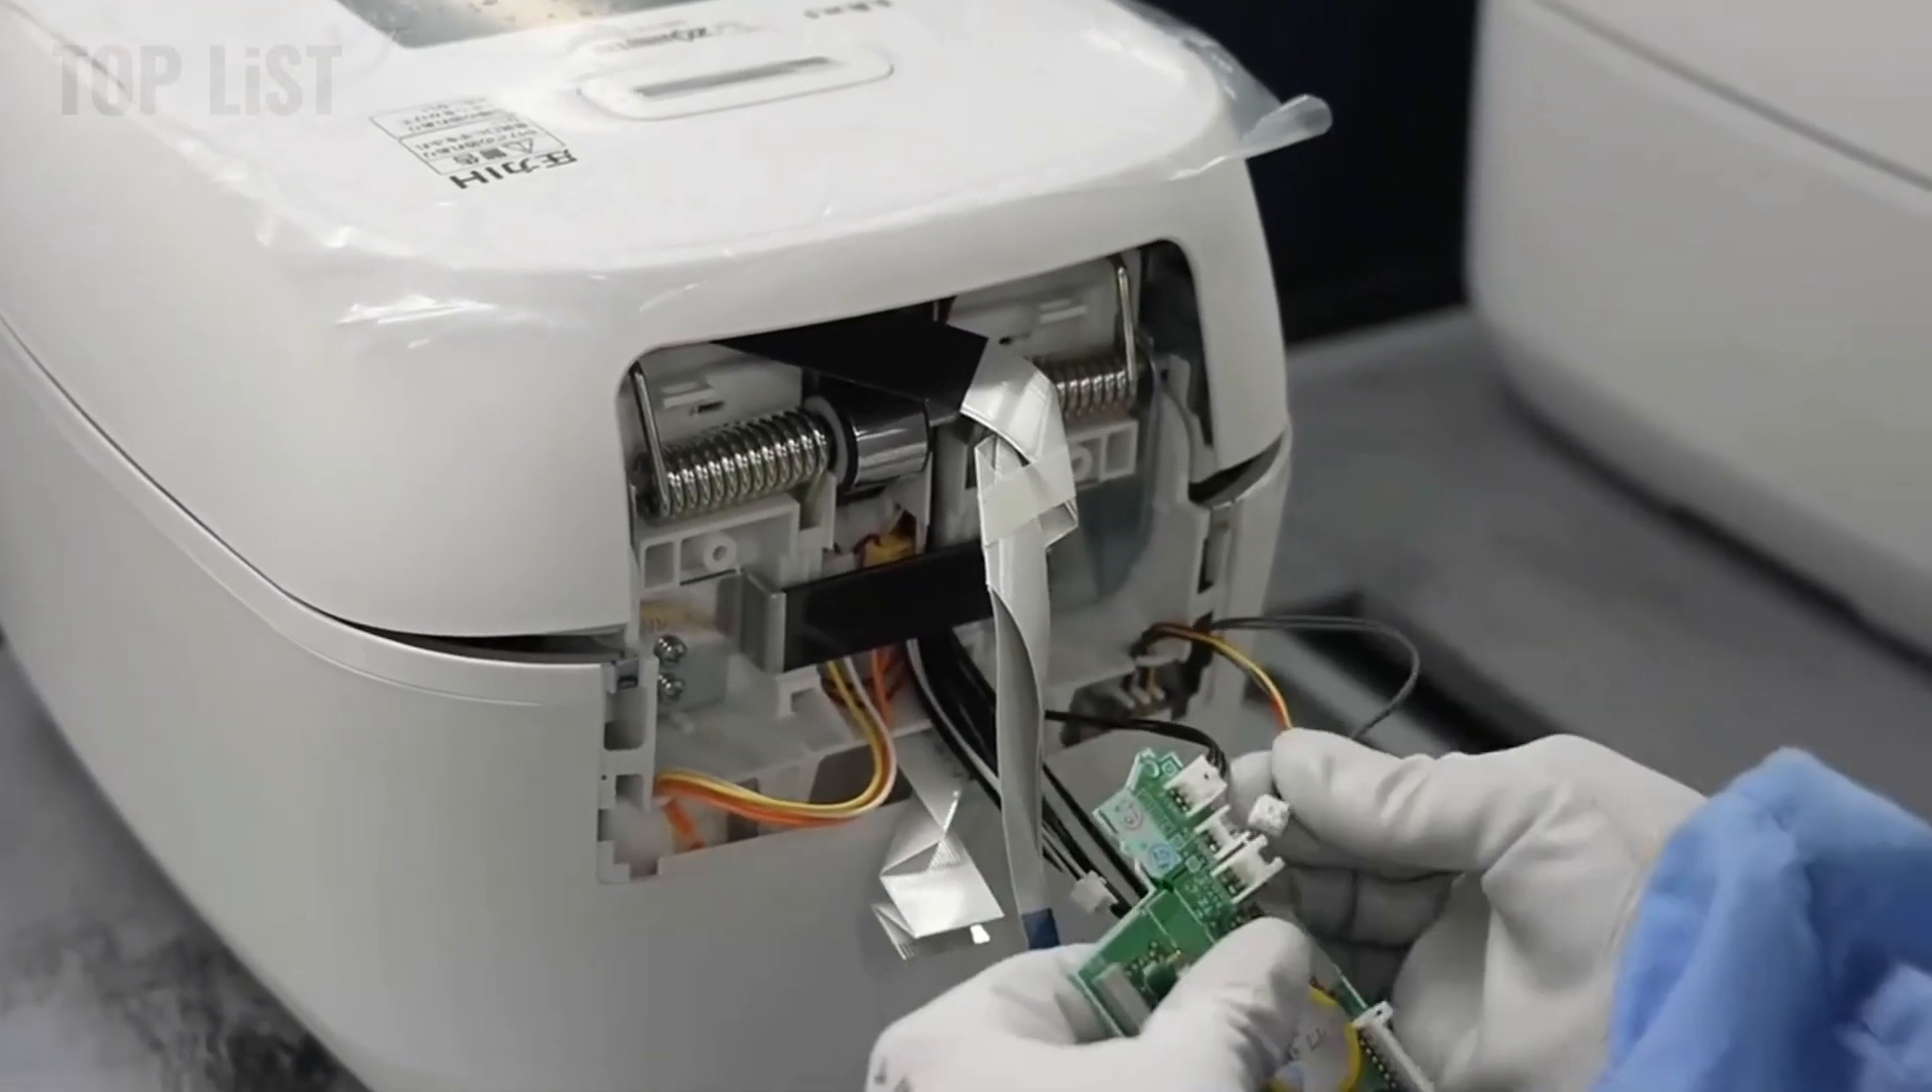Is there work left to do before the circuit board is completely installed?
Yes.